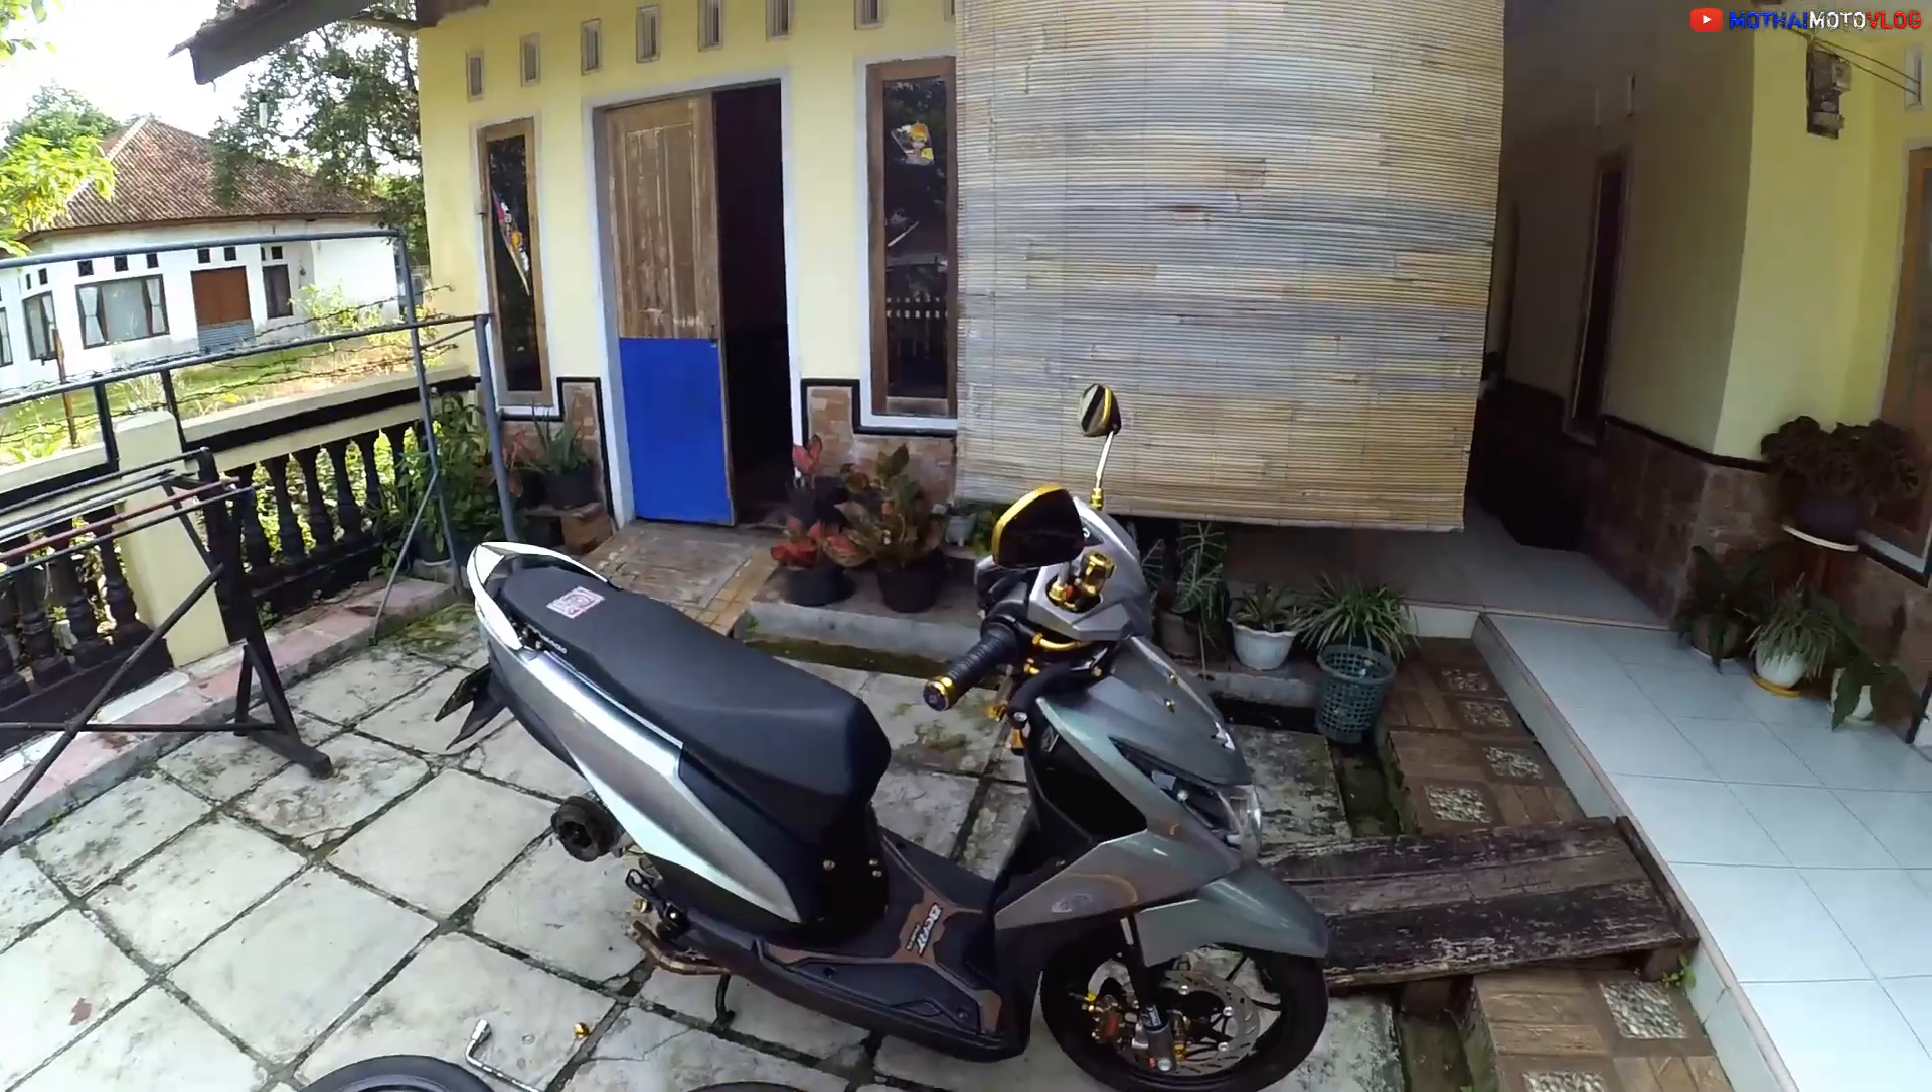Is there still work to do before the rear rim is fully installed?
Yes.